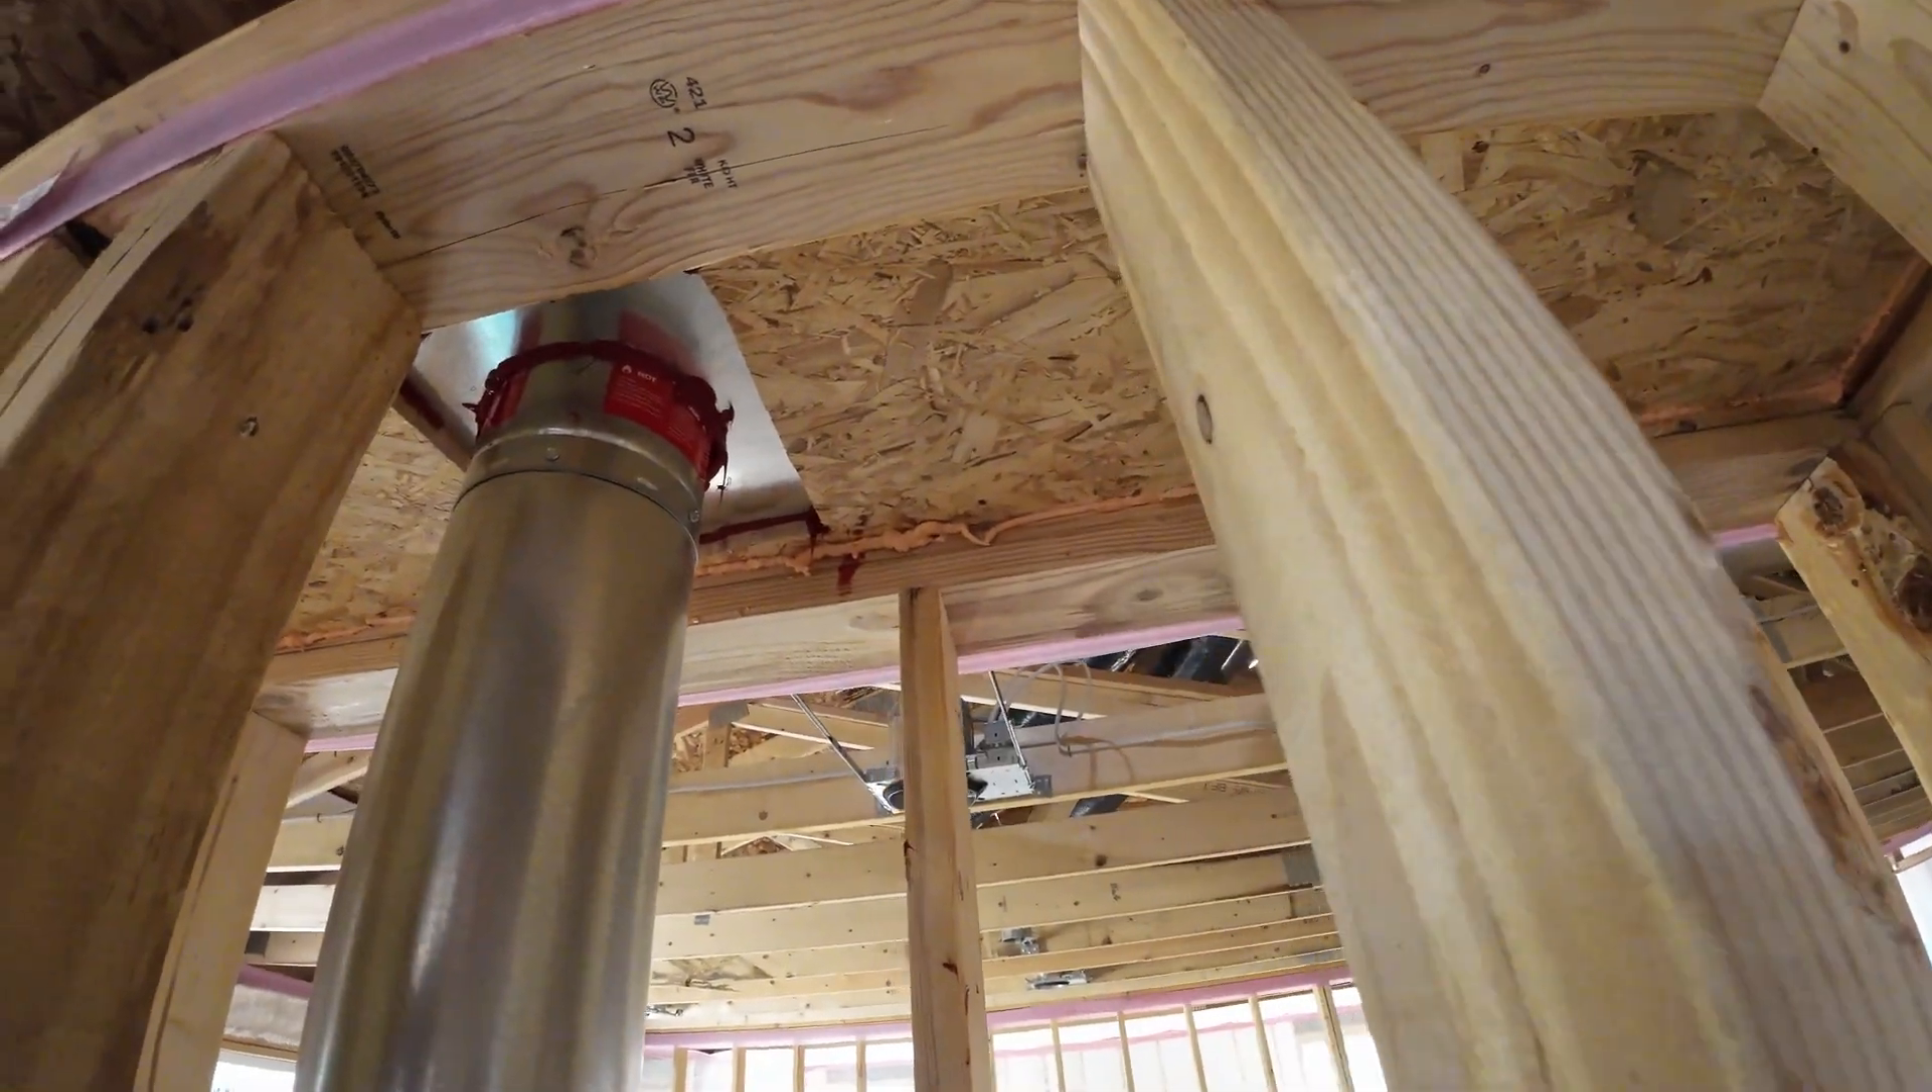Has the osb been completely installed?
Yes.